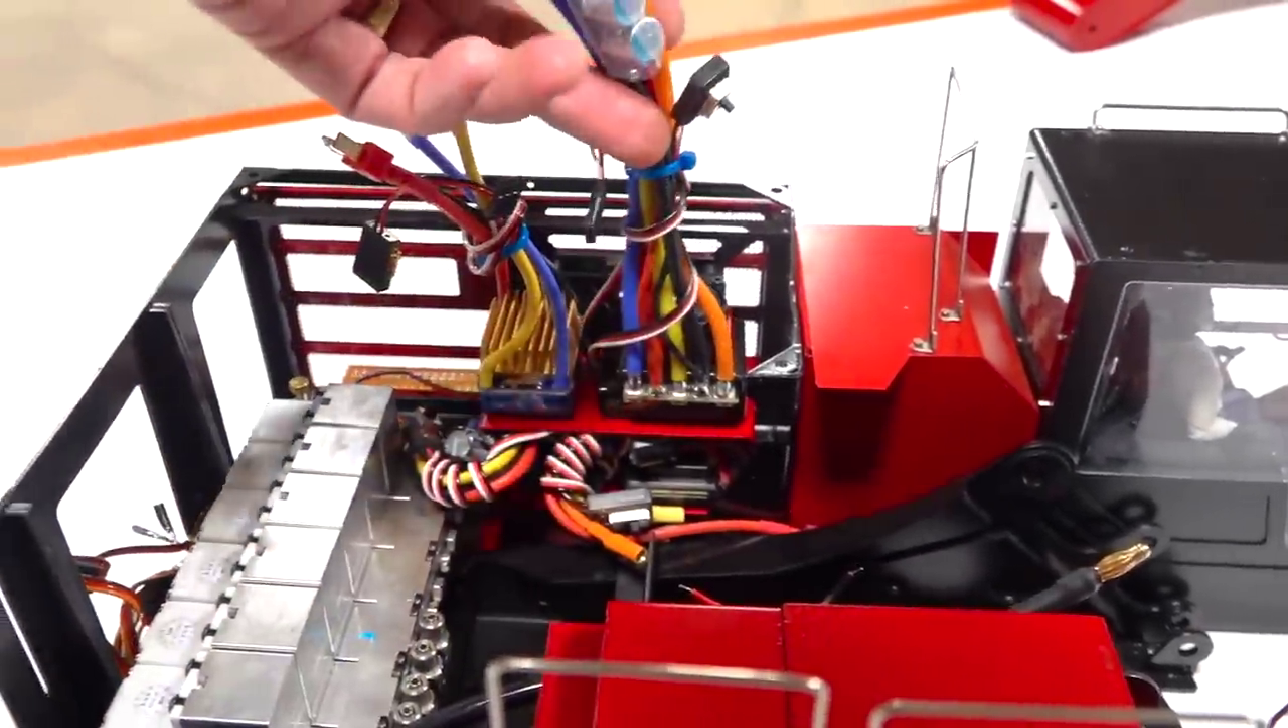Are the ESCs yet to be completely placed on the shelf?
No.